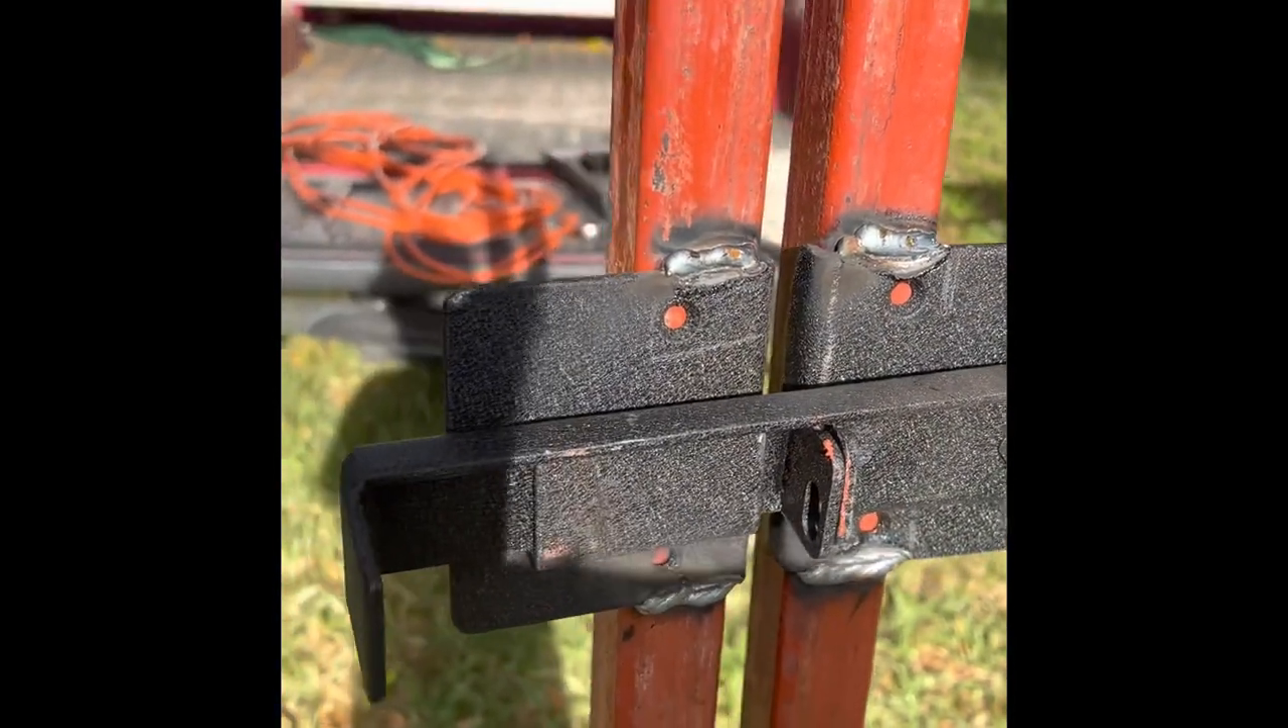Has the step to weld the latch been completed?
Yes.